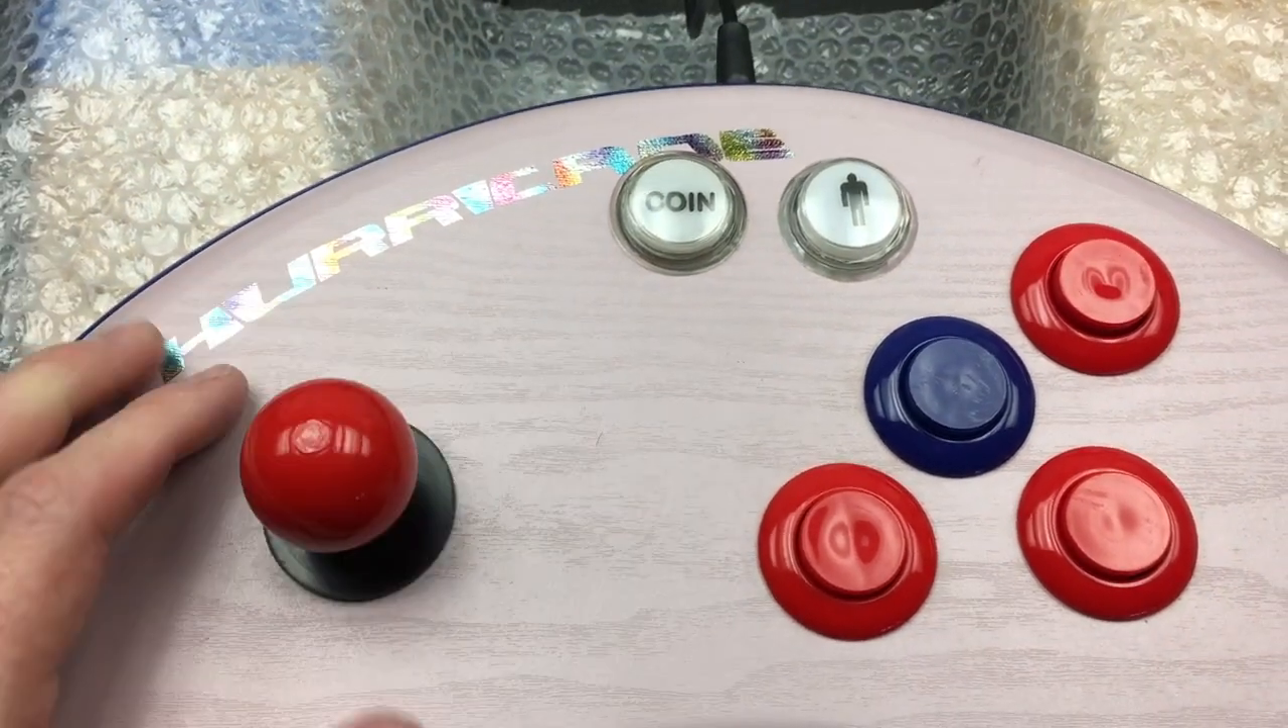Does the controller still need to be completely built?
No.